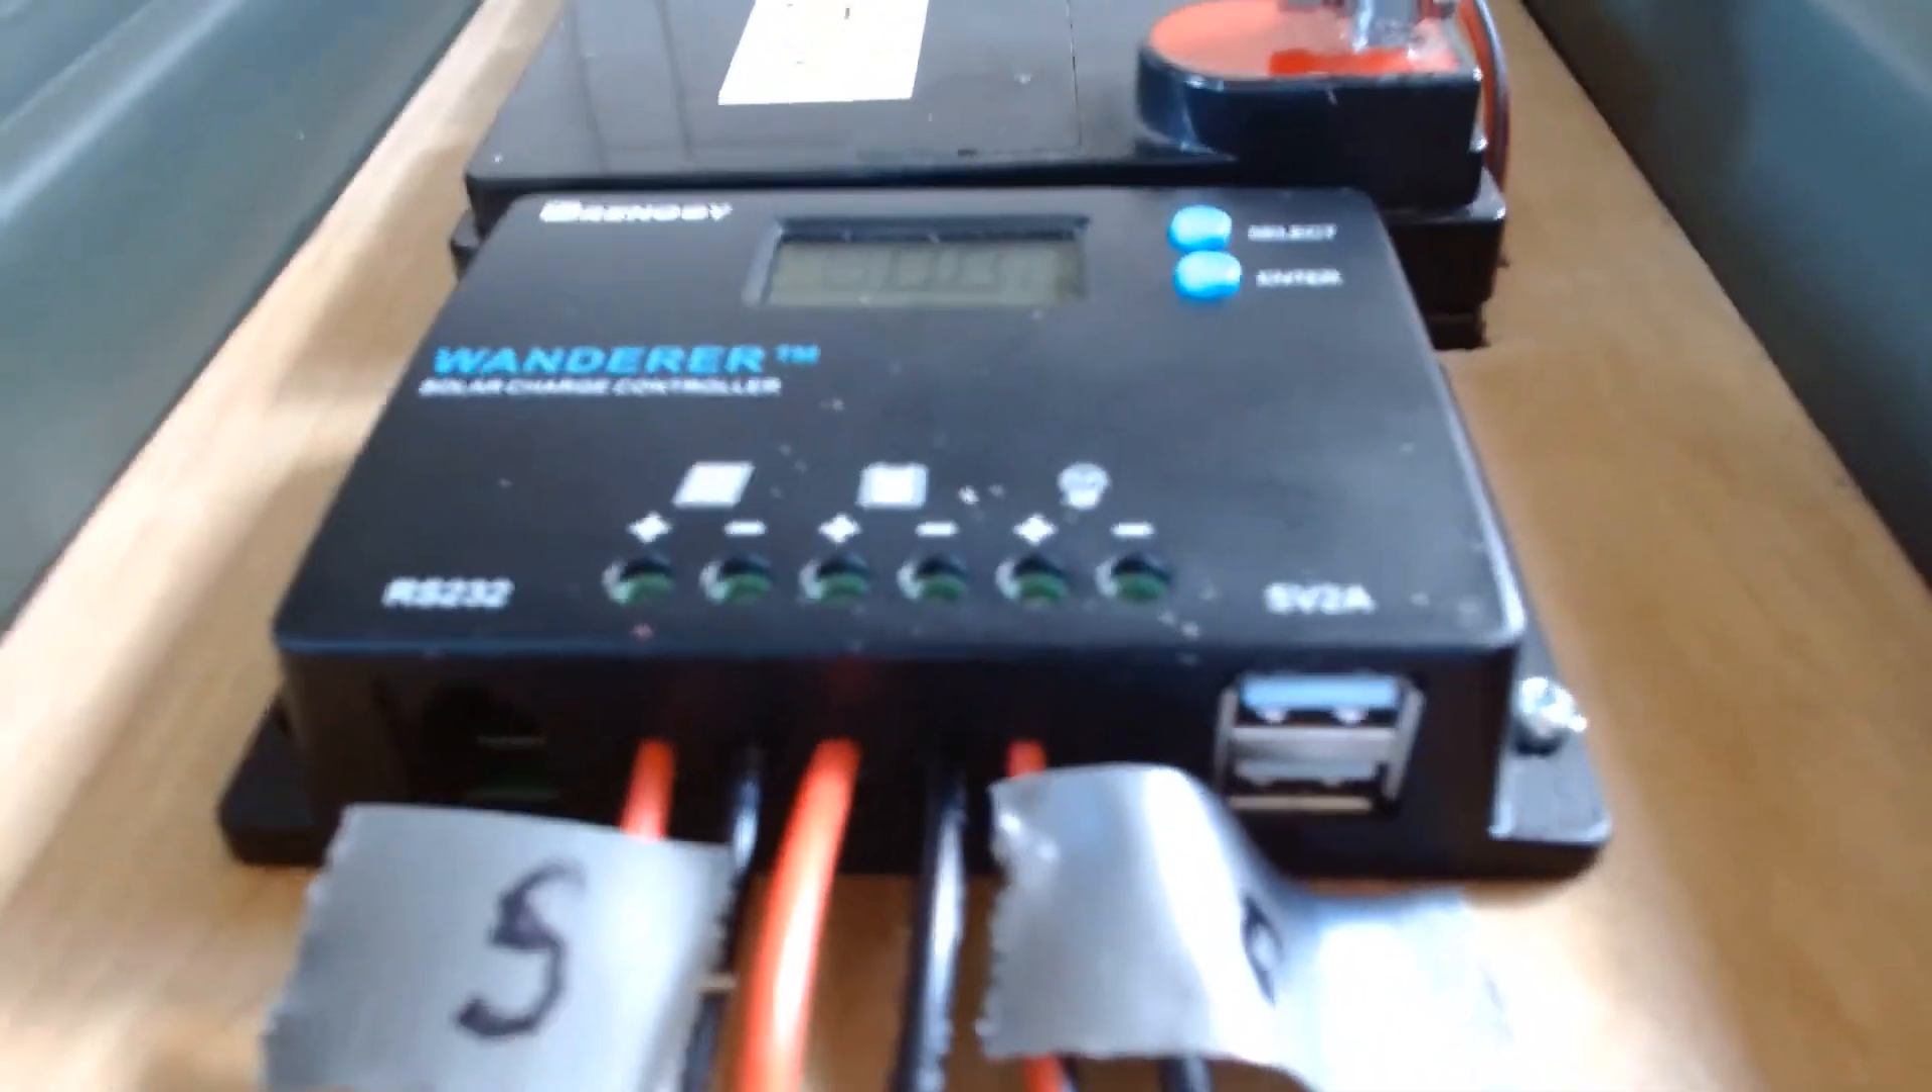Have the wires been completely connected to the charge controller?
Yes.